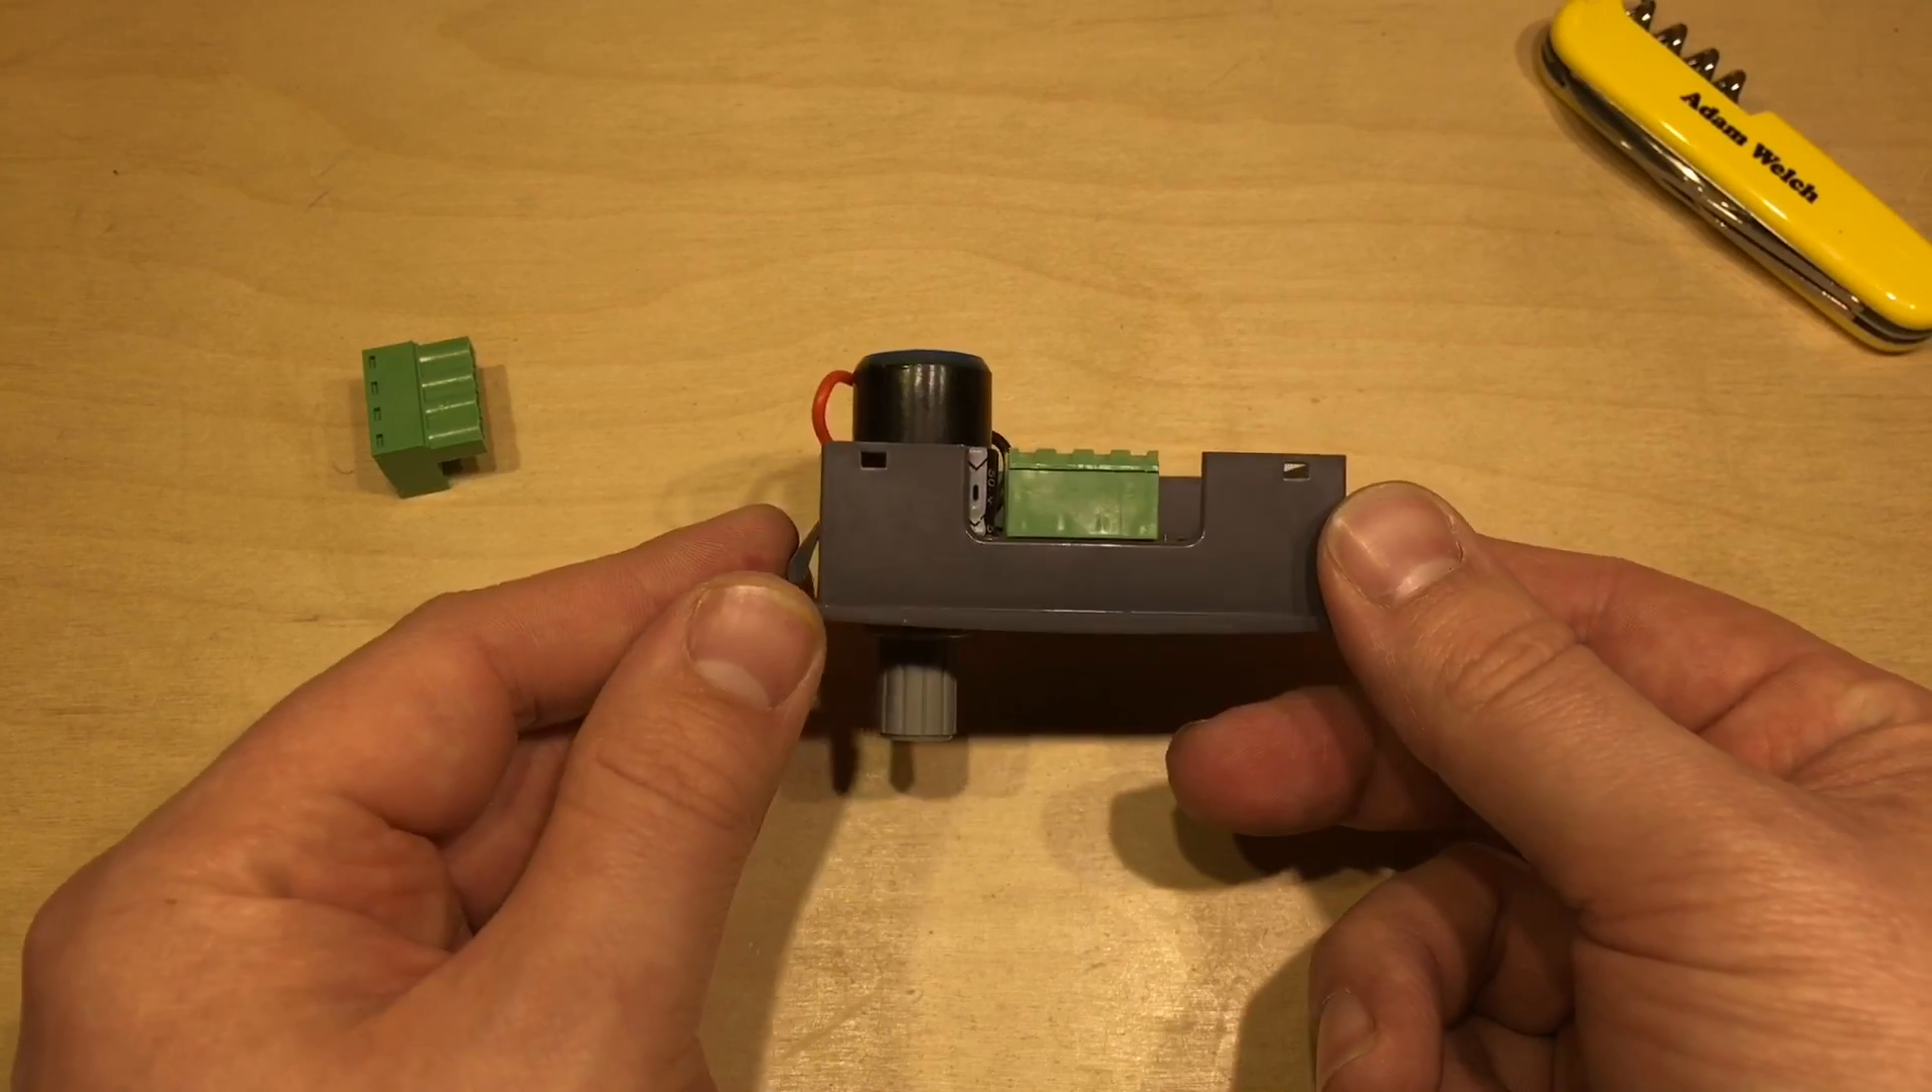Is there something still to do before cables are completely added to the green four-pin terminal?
Yes.